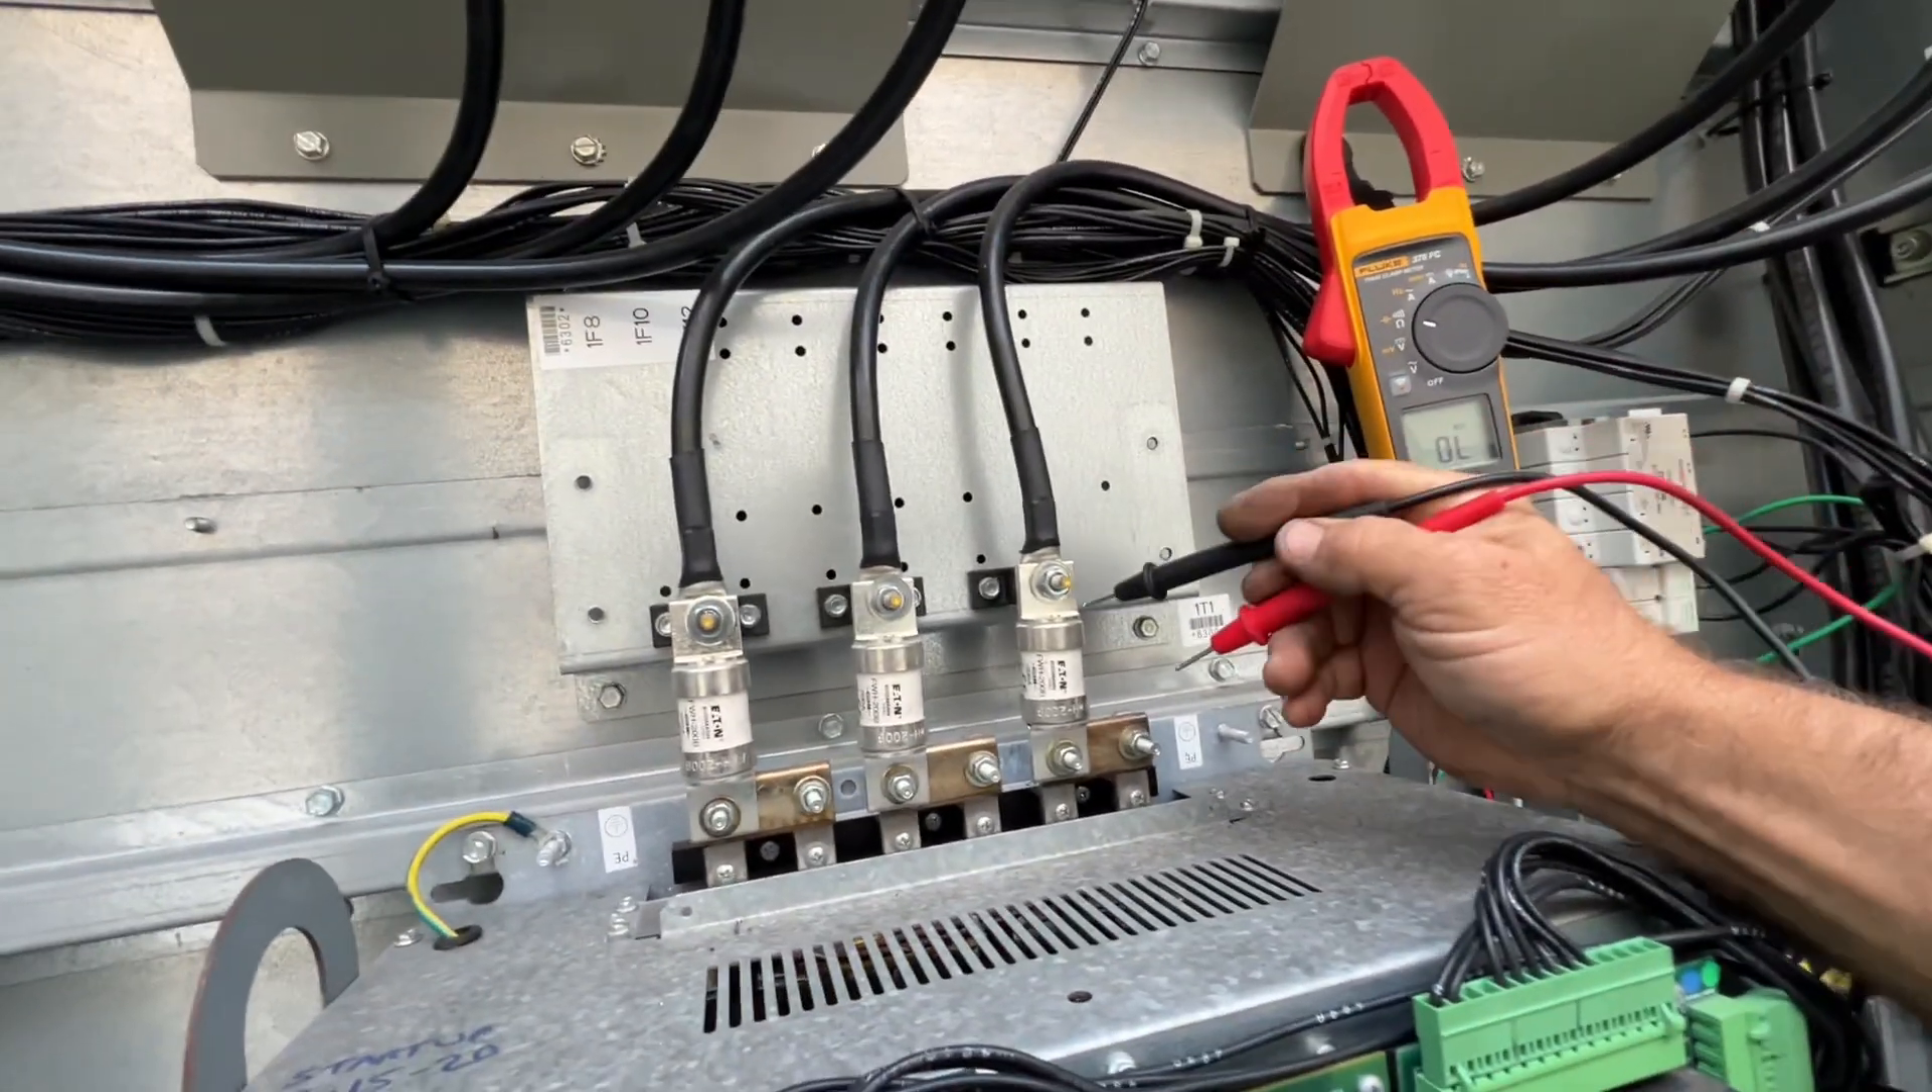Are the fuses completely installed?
Yes.